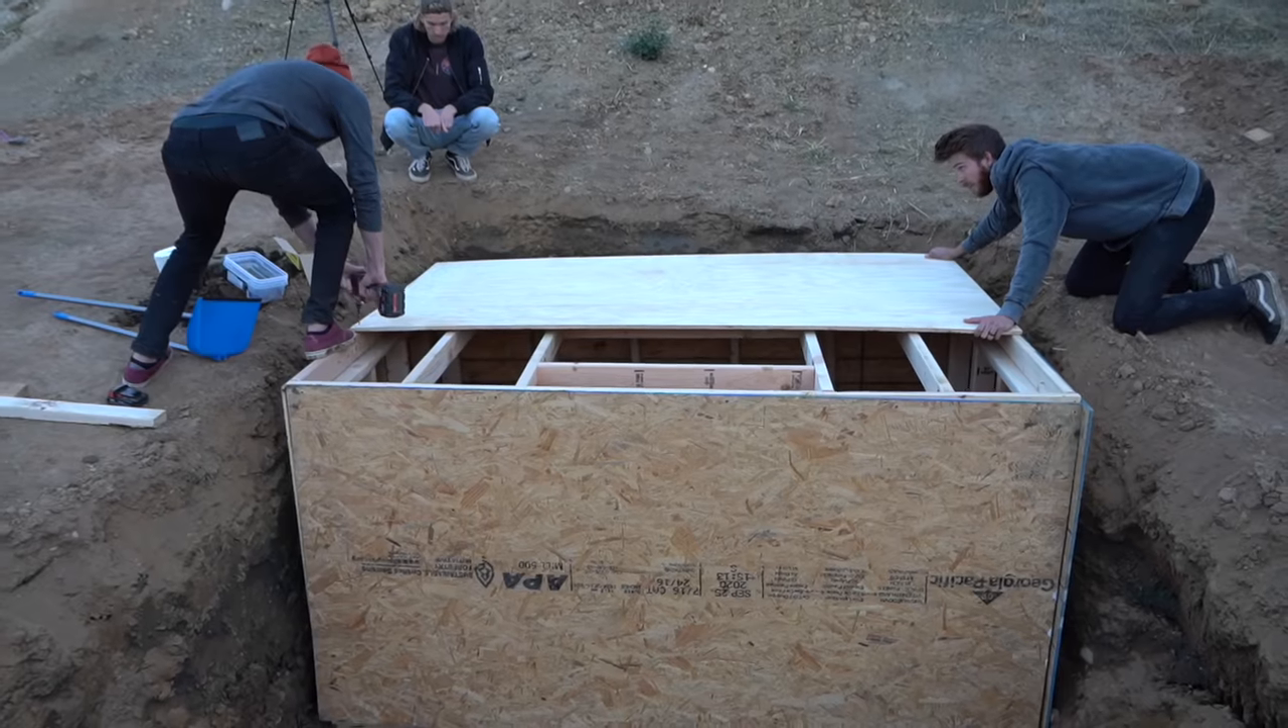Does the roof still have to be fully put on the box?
Yes.